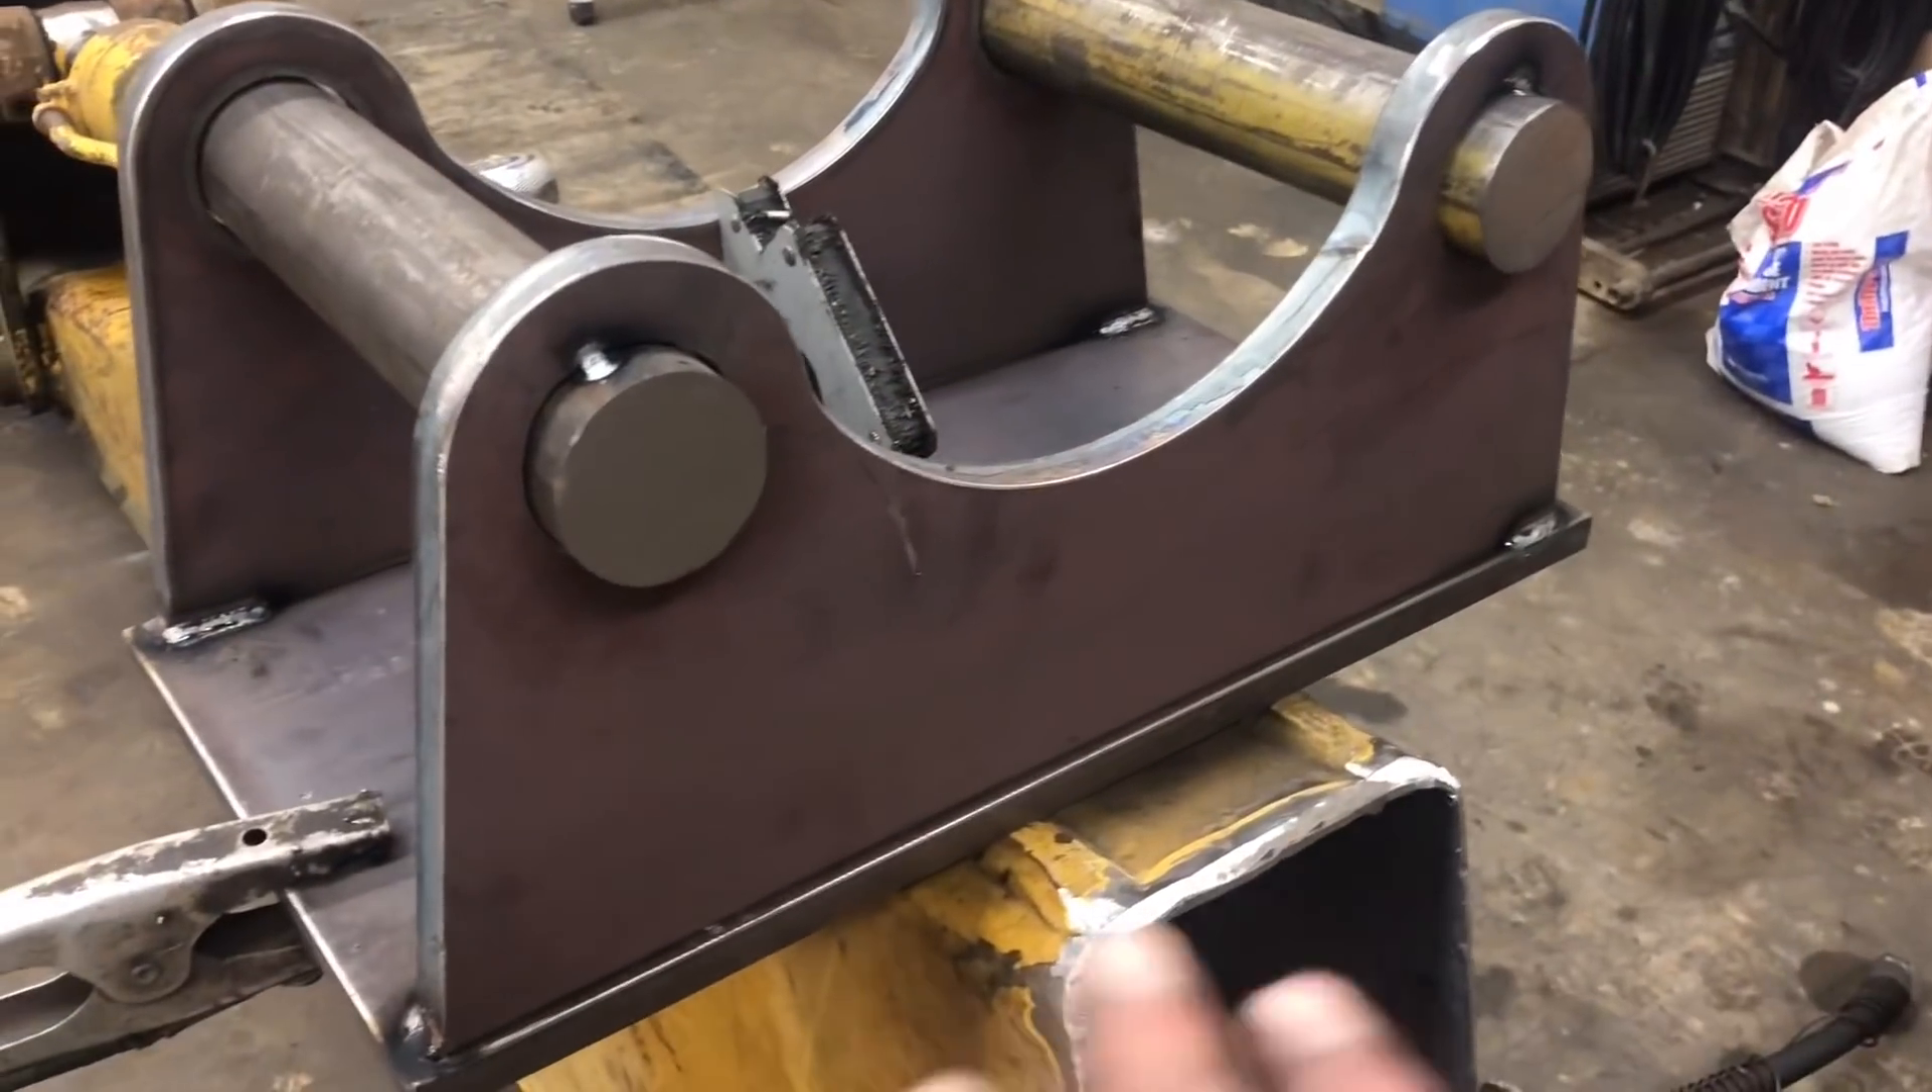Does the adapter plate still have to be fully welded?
Yes.